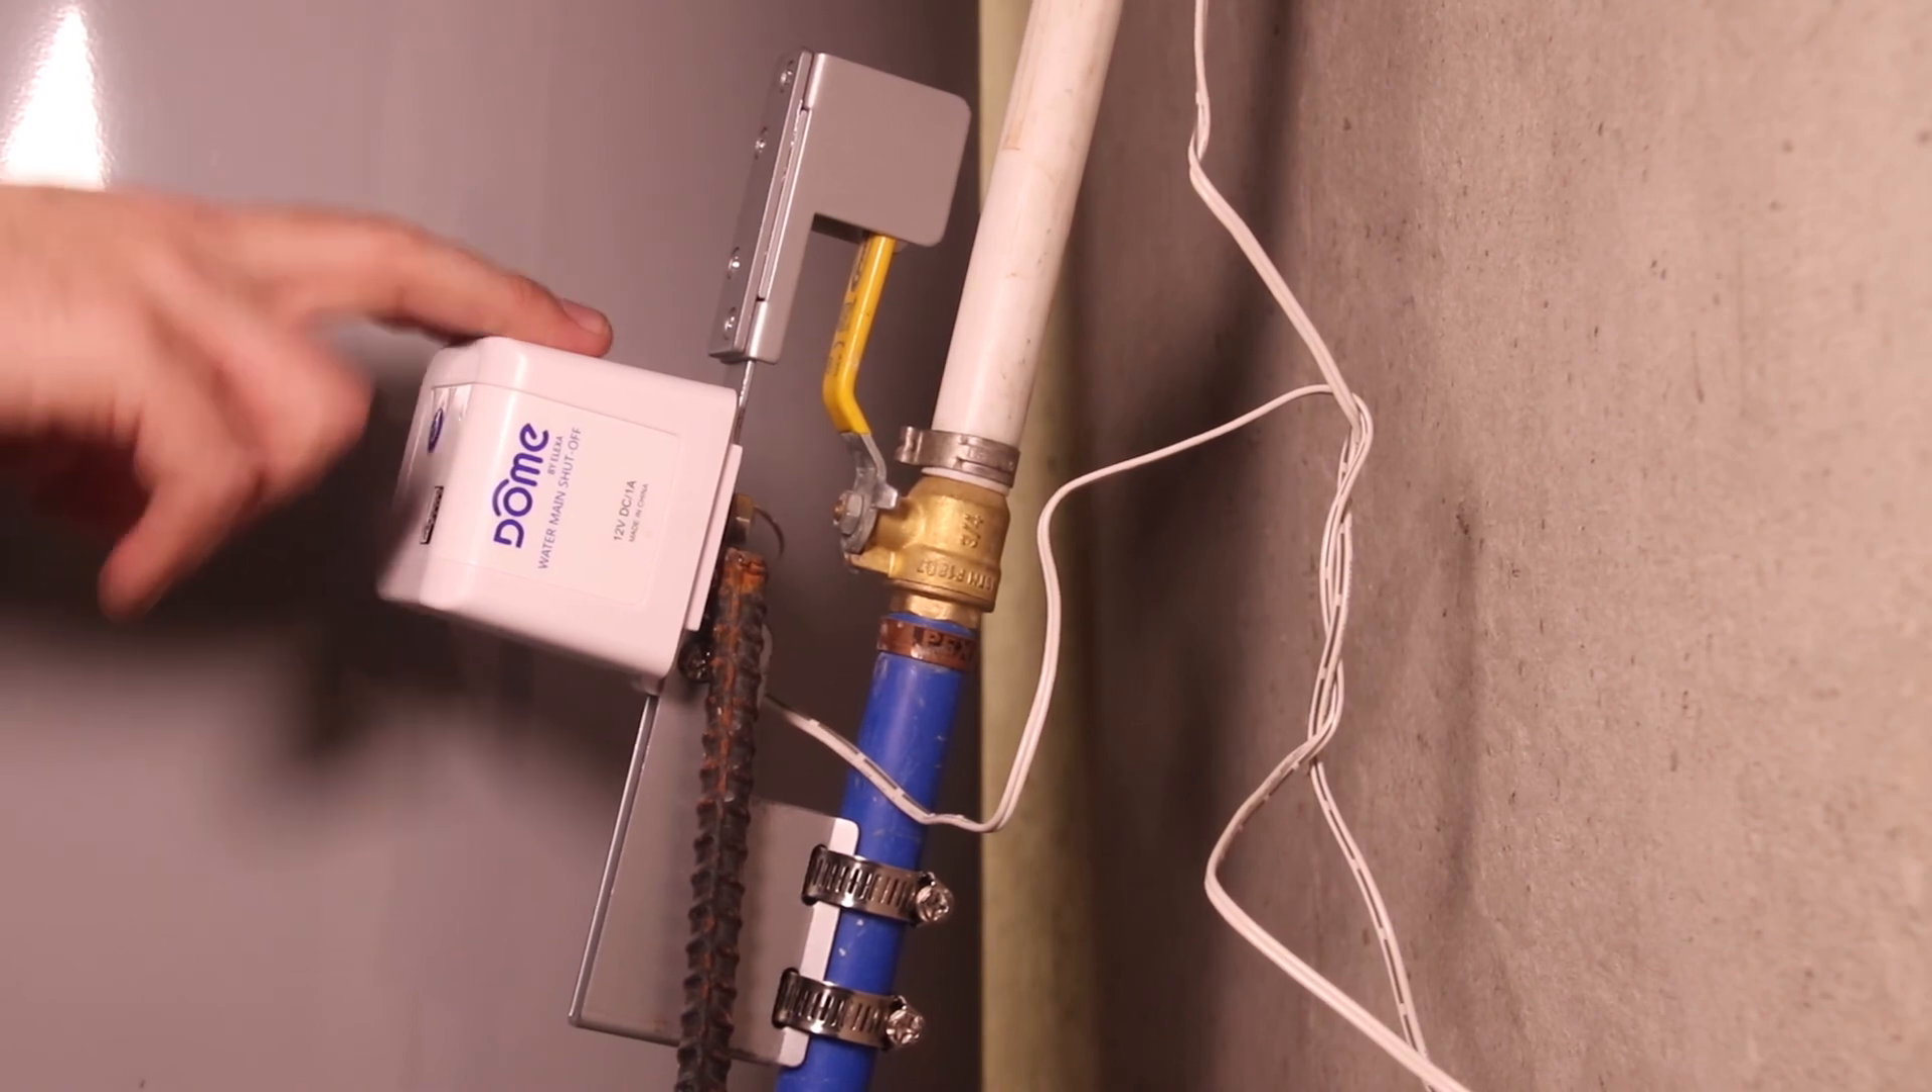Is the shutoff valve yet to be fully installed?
No.